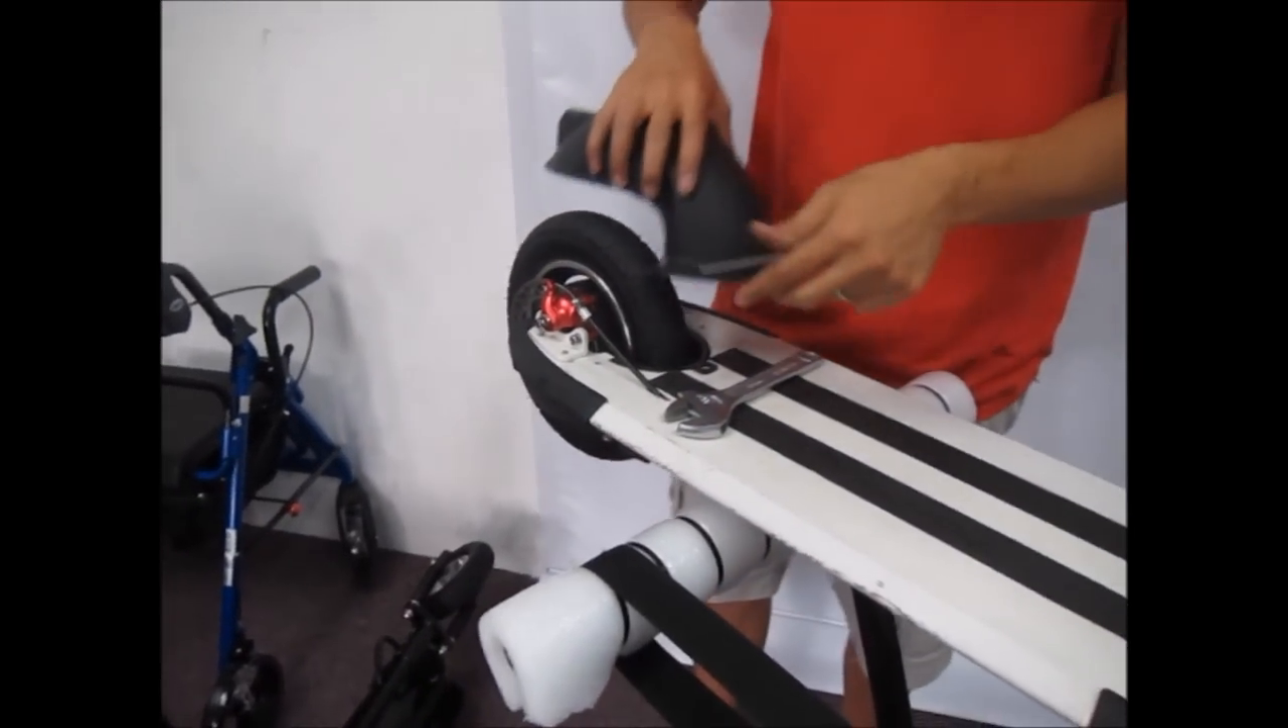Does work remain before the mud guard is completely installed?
Yes.